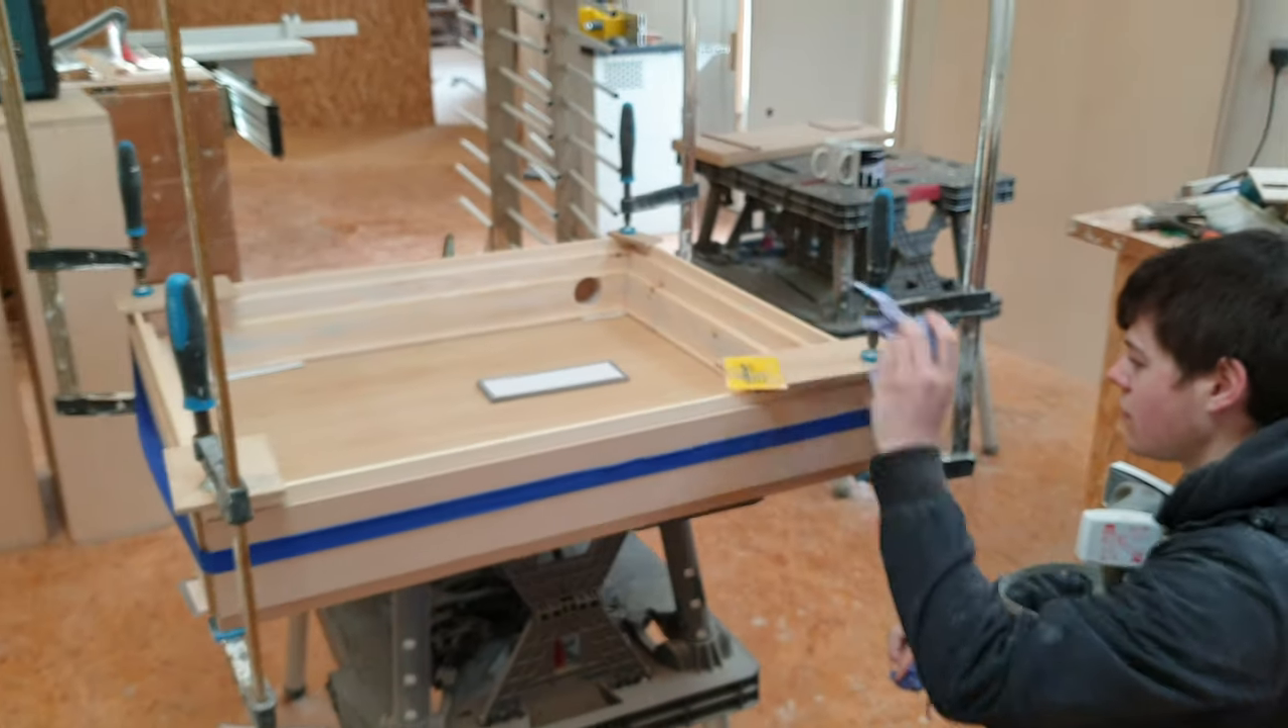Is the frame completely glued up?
Yes.